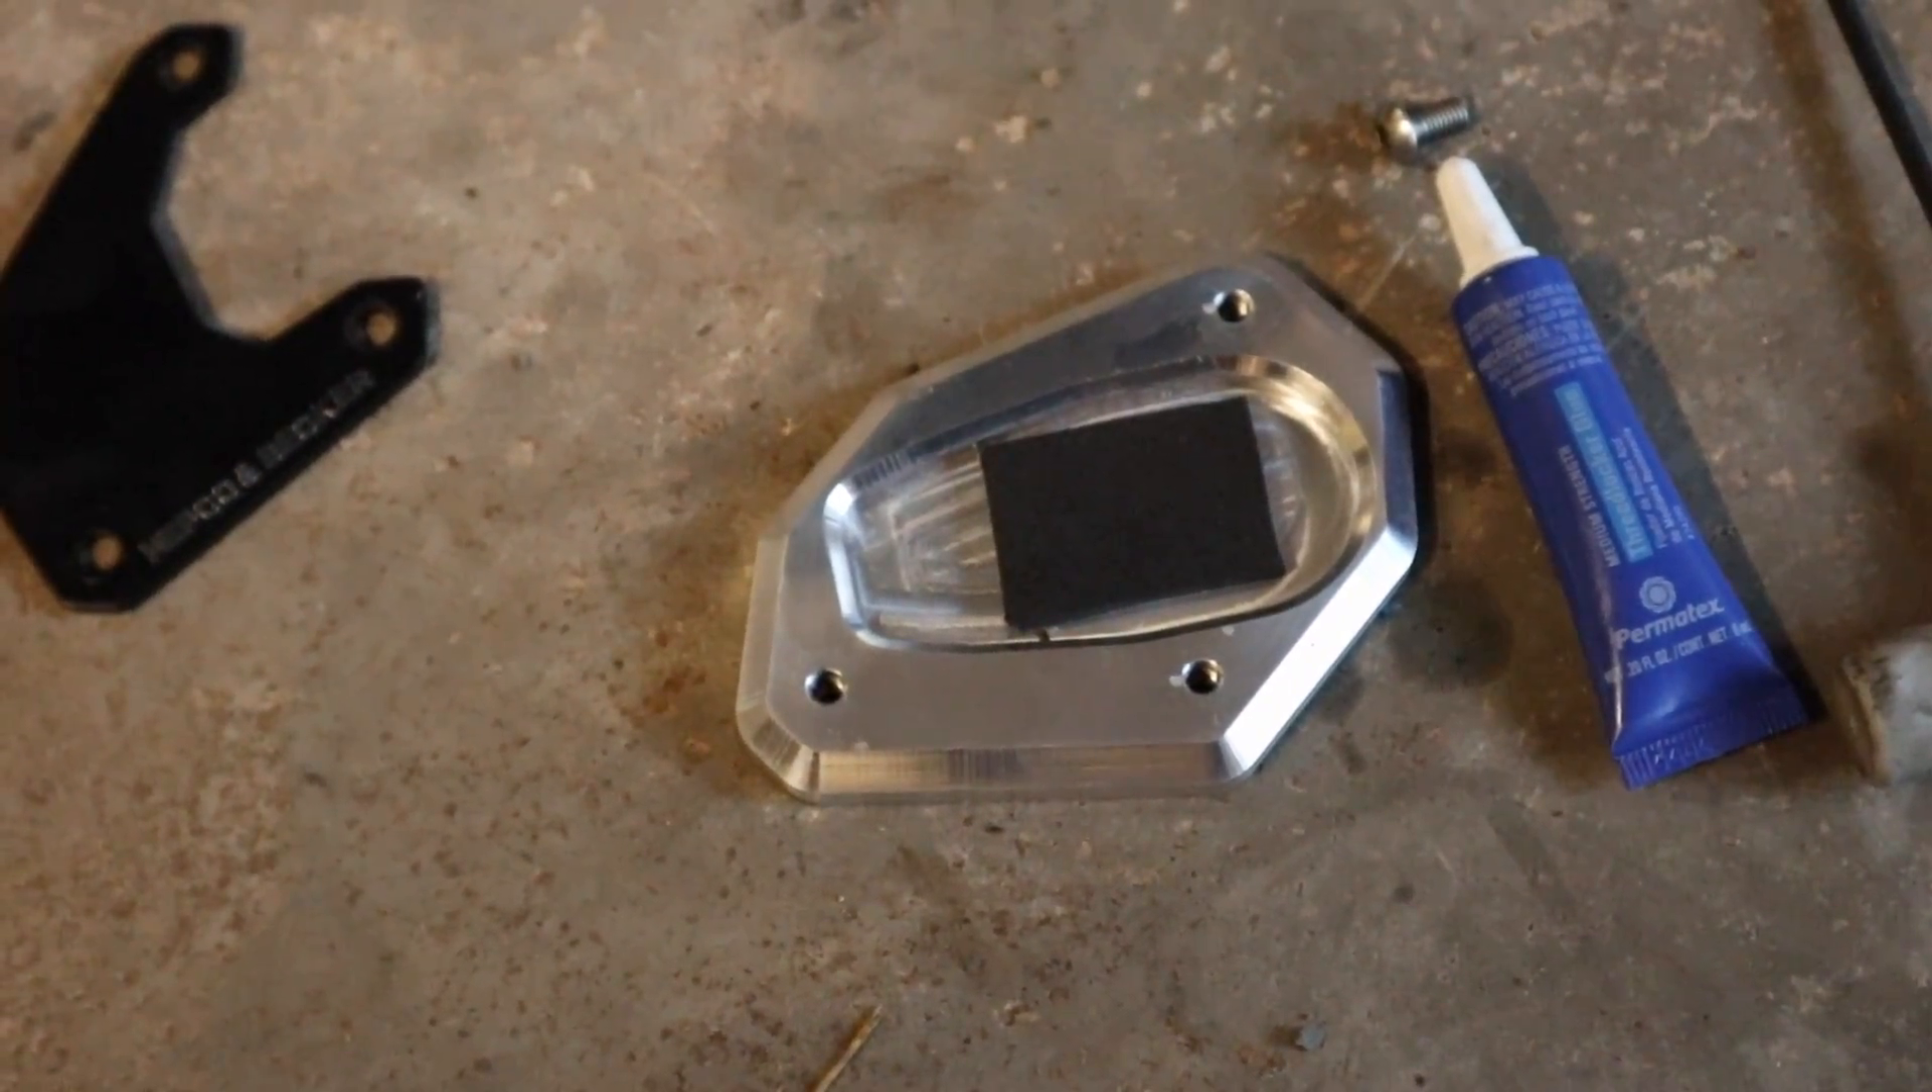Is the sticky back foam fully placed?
Yes.